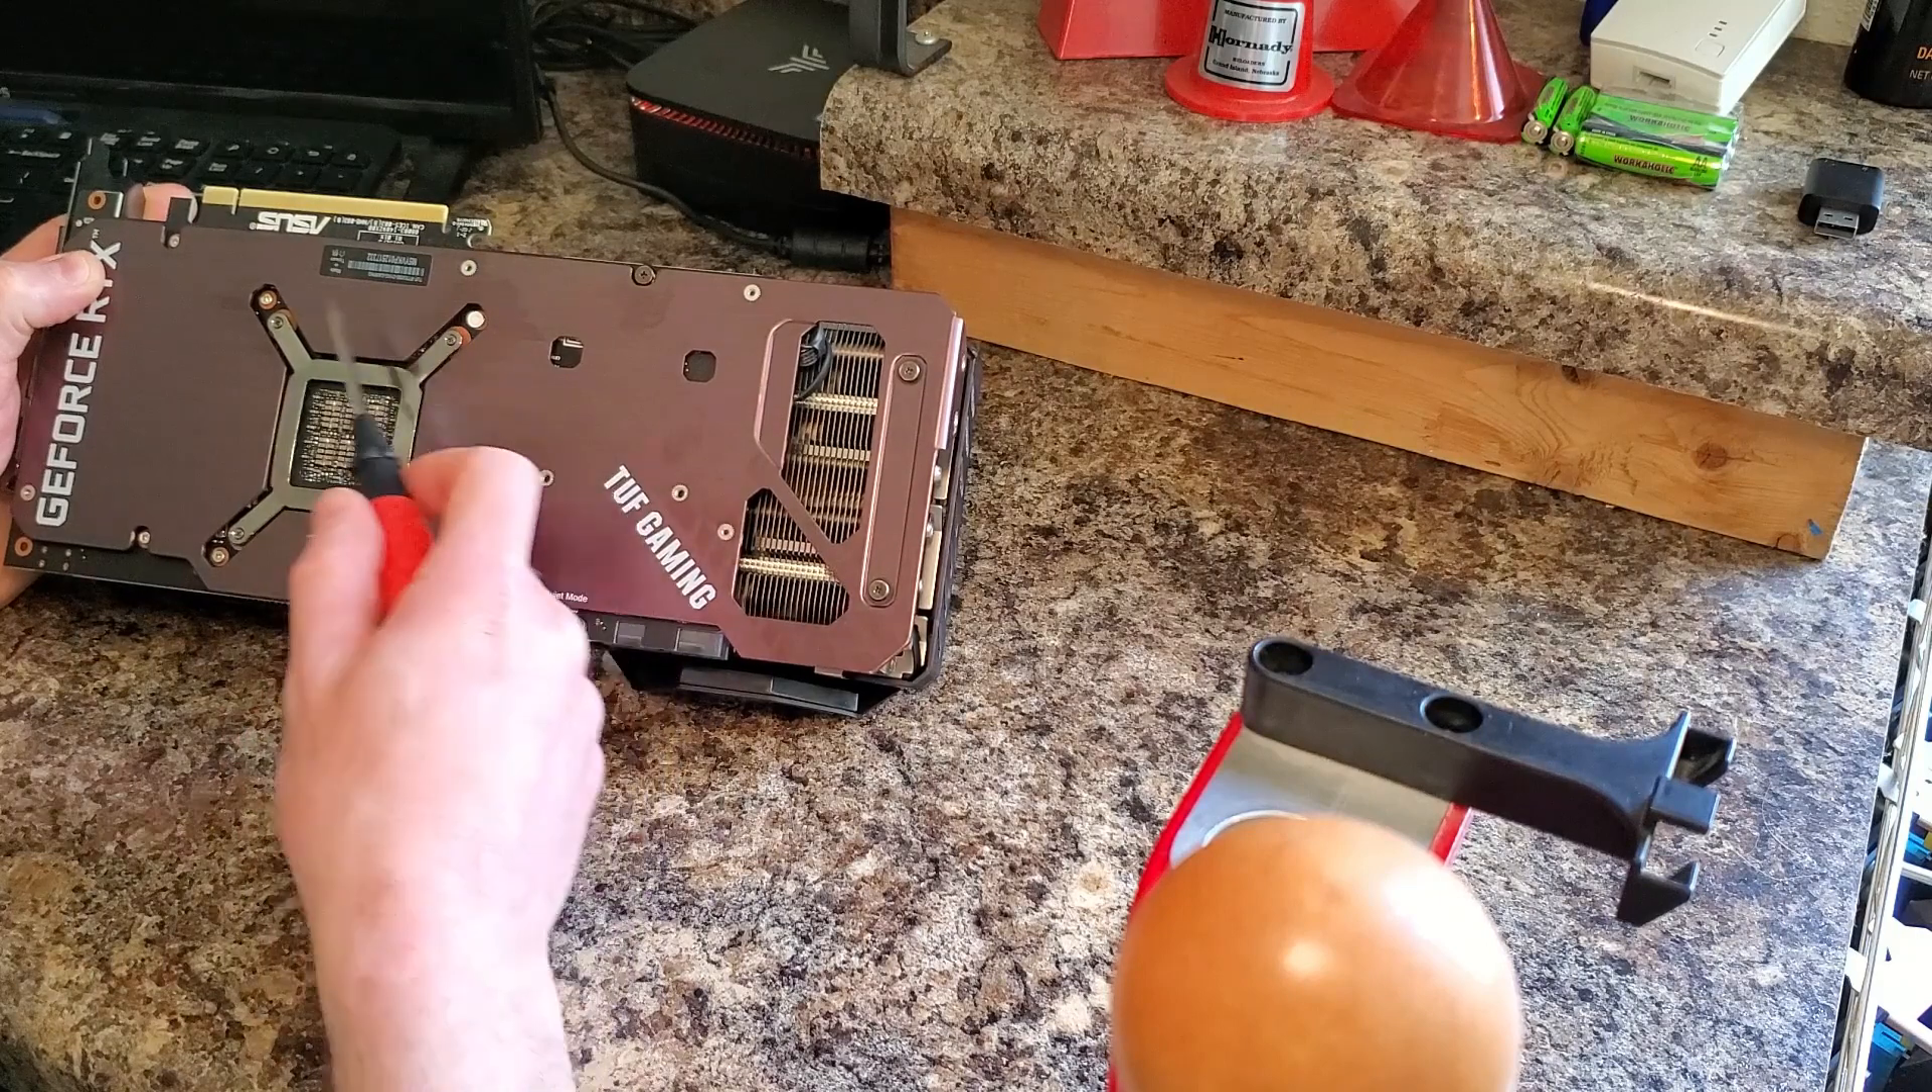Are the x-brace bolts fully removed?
No.